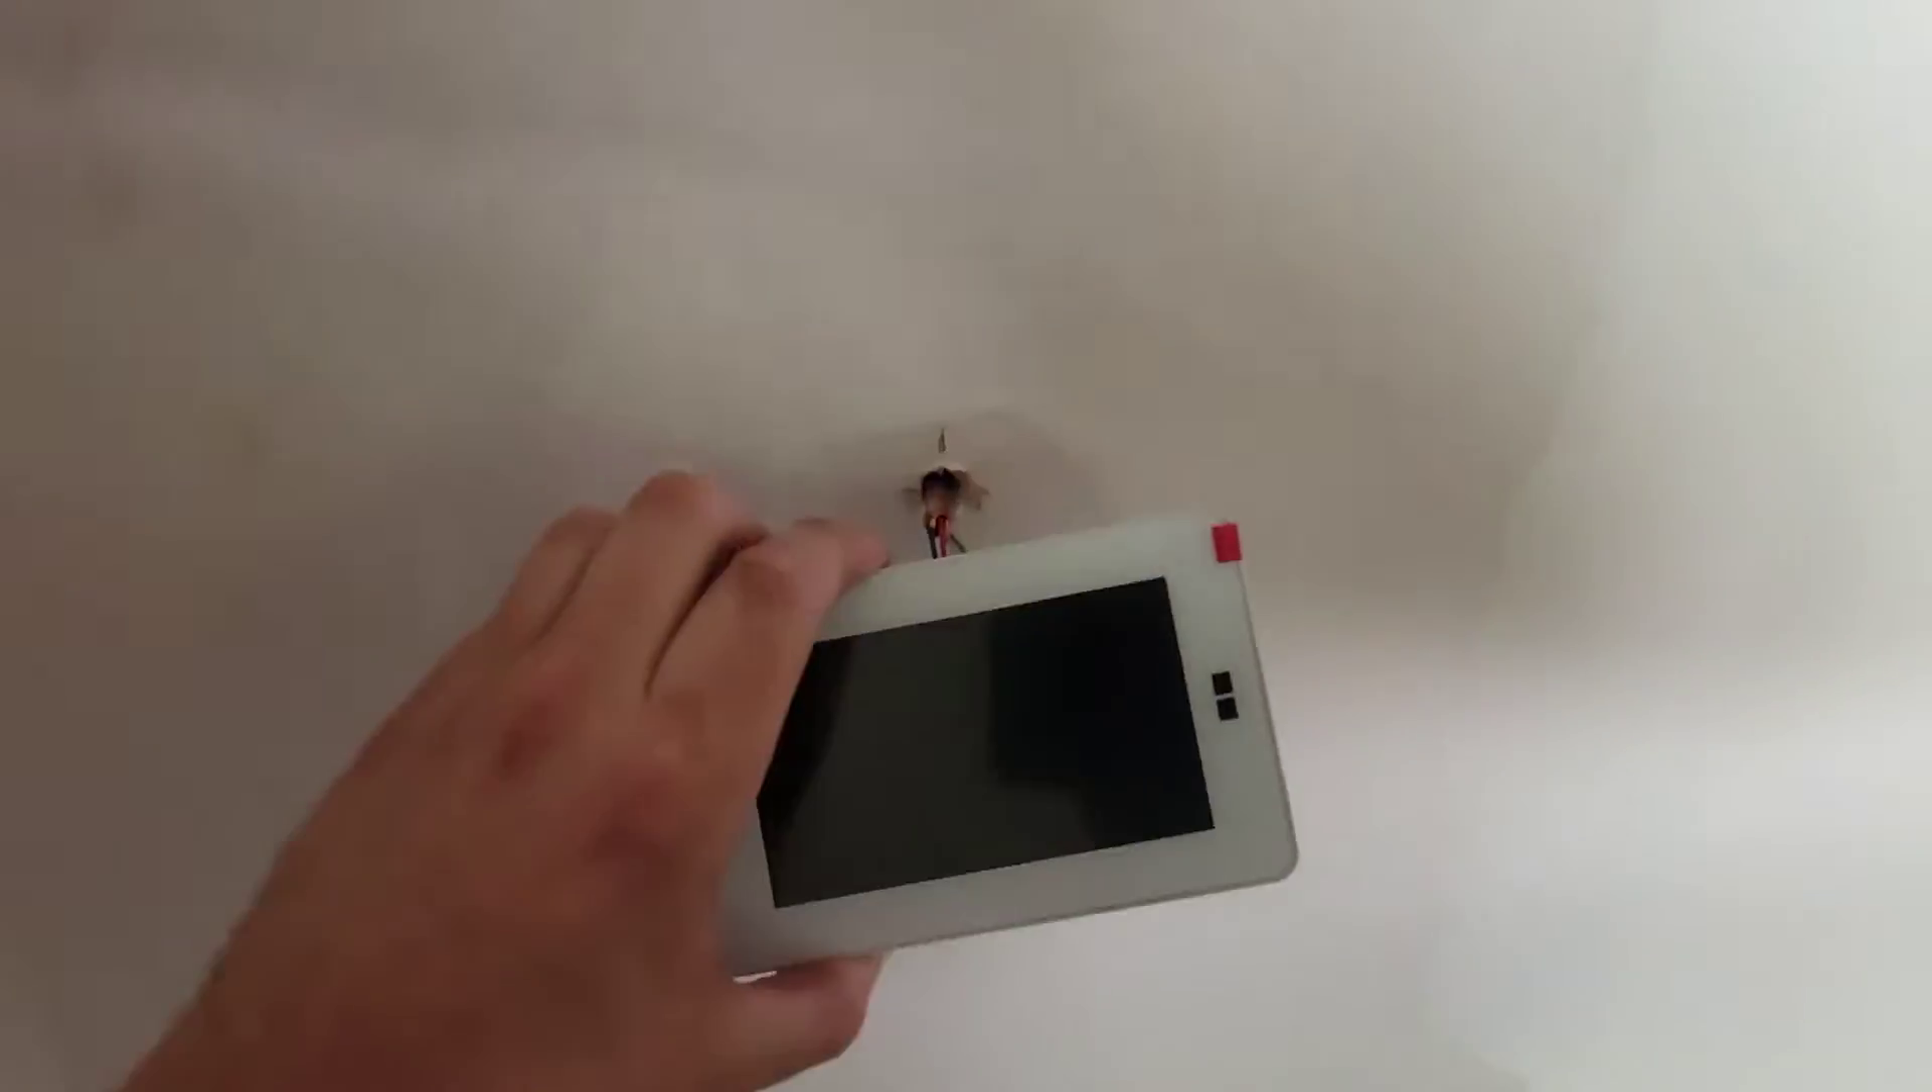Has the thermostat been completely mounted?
No.